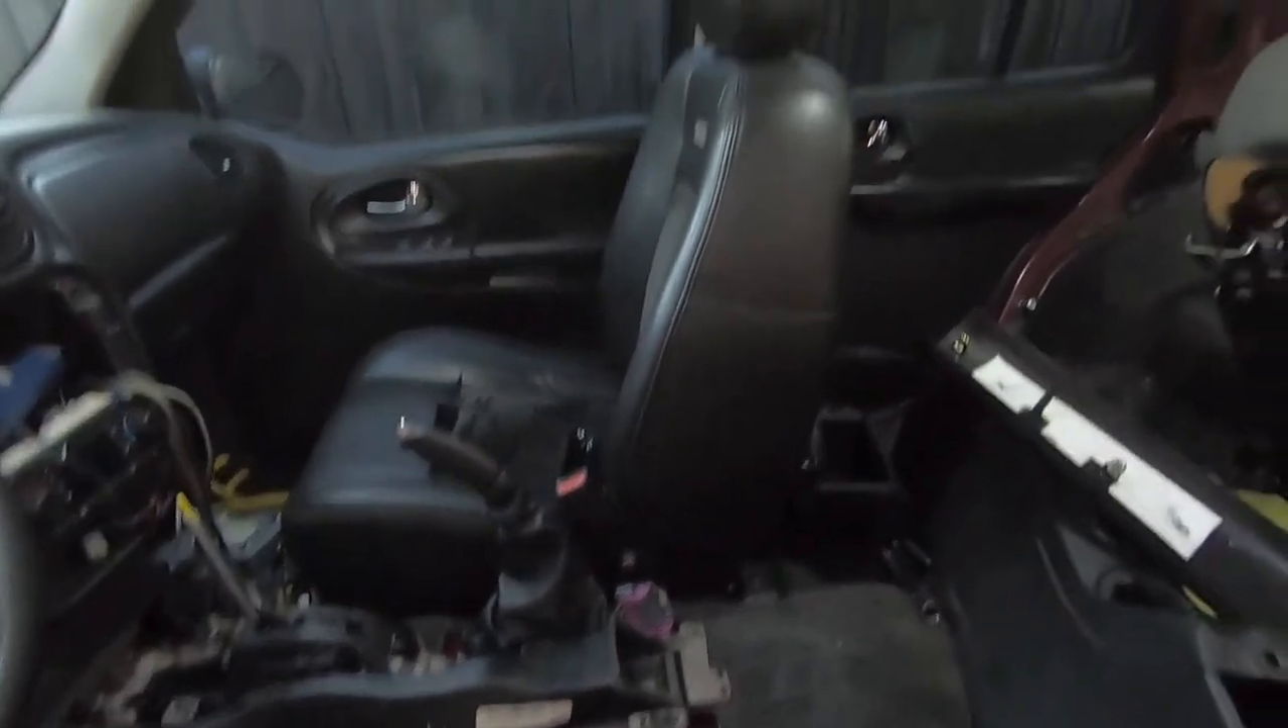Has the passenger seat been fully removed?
No.